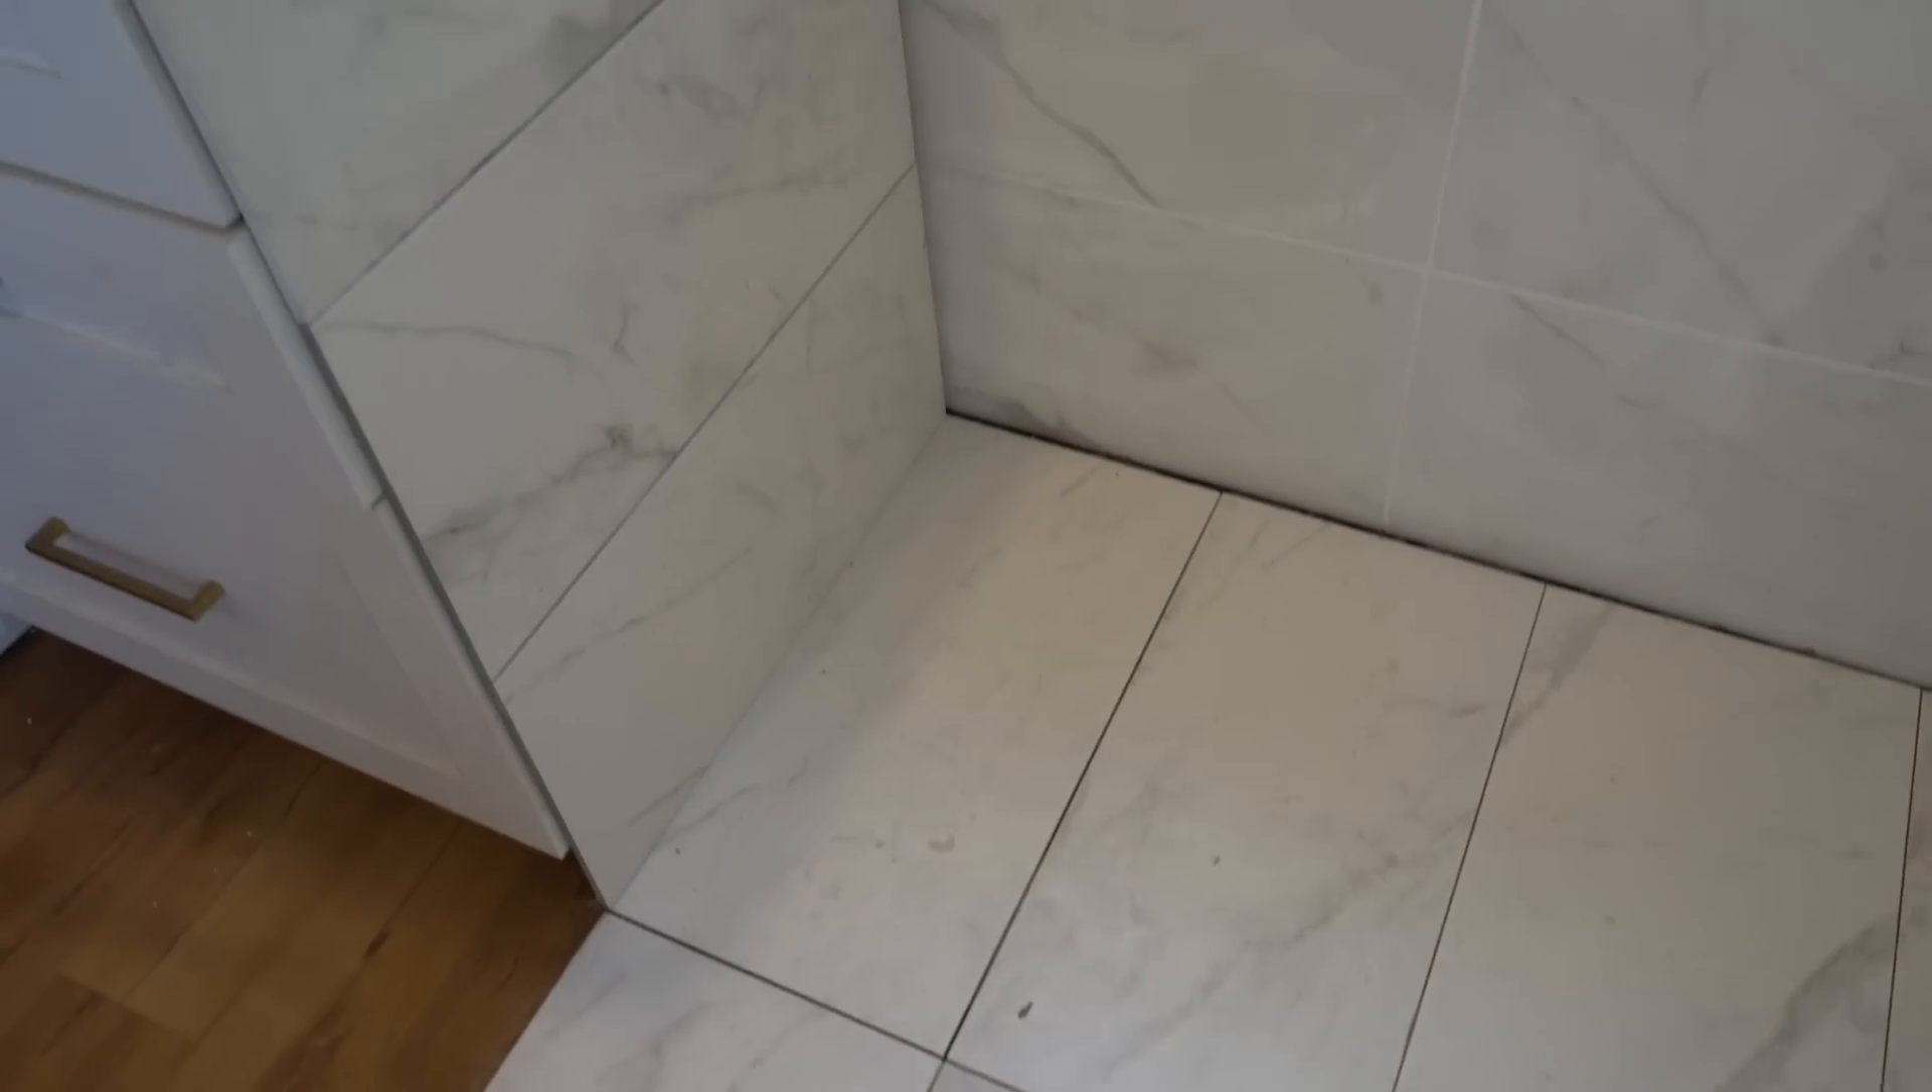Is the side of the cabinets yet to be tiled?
No.